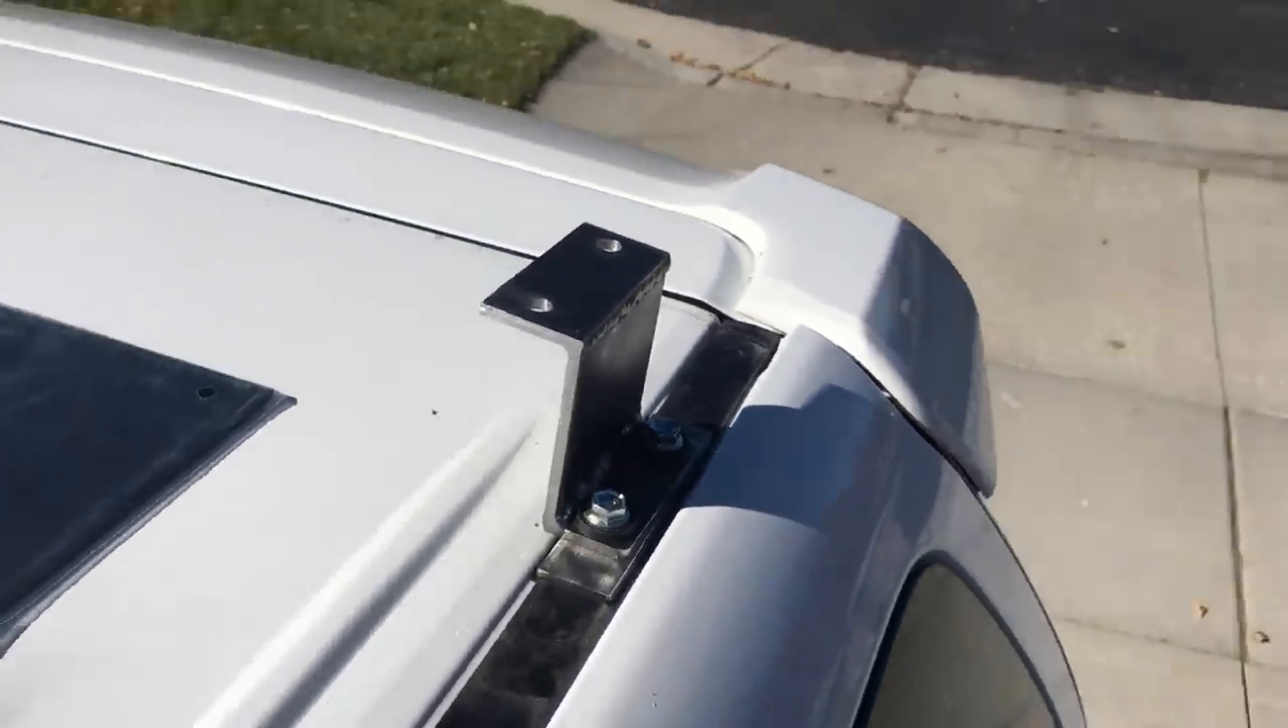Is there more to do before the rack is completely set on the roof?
Yes.